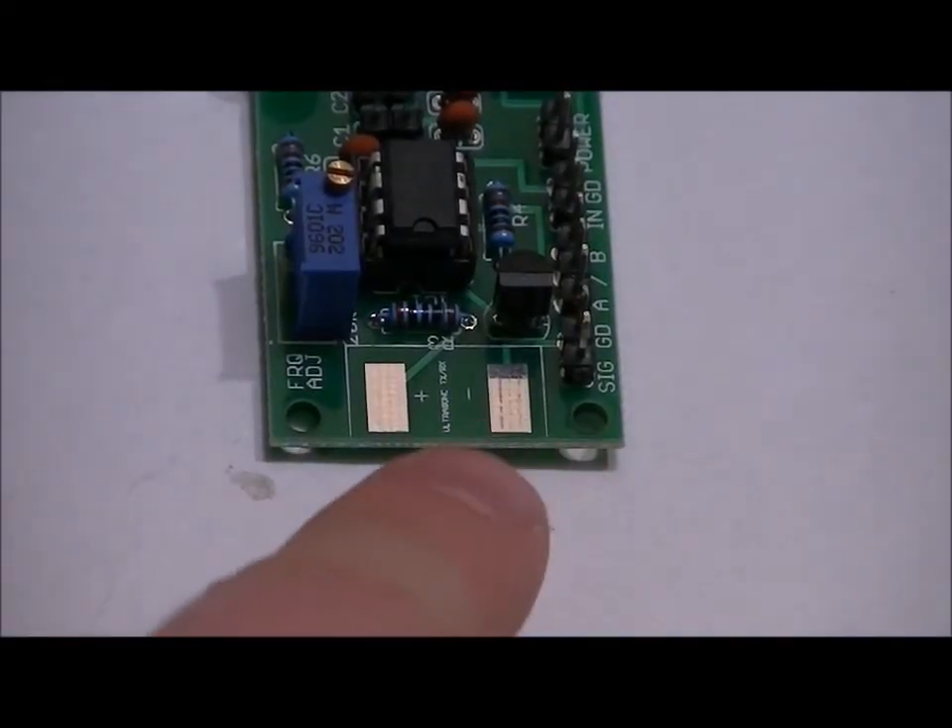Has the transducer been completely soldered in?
No.